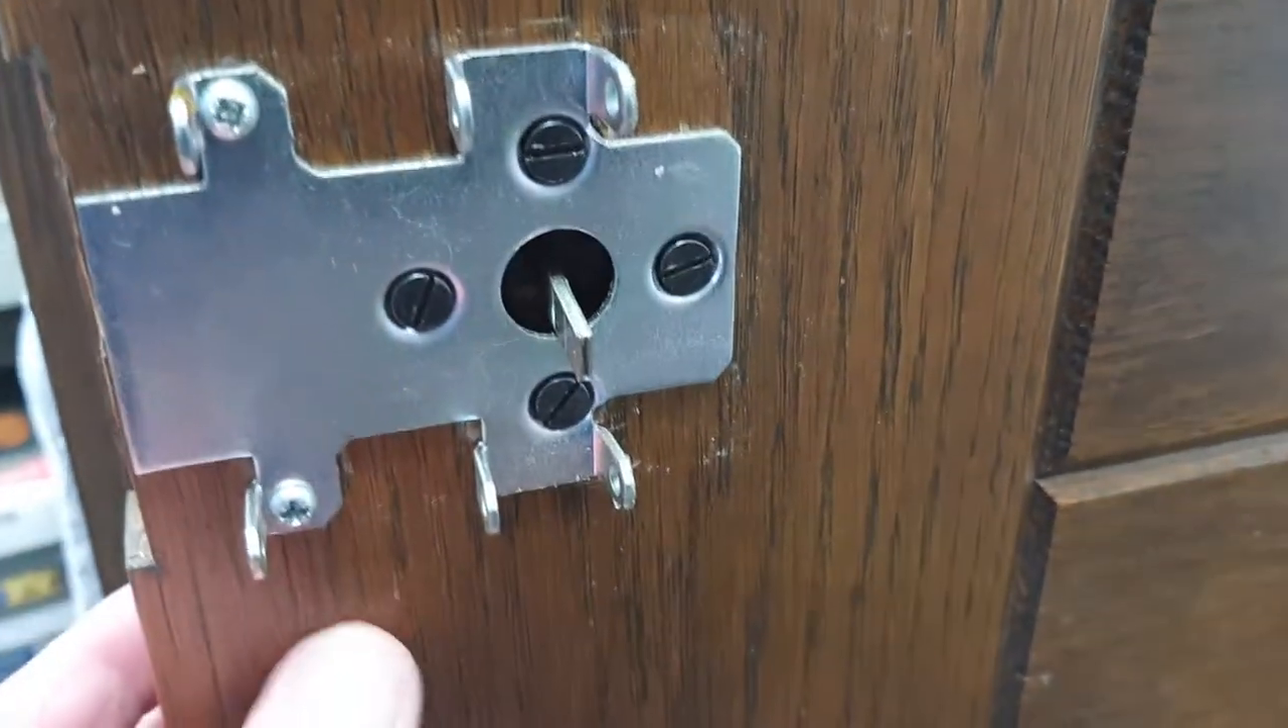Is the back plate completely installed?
Yes.